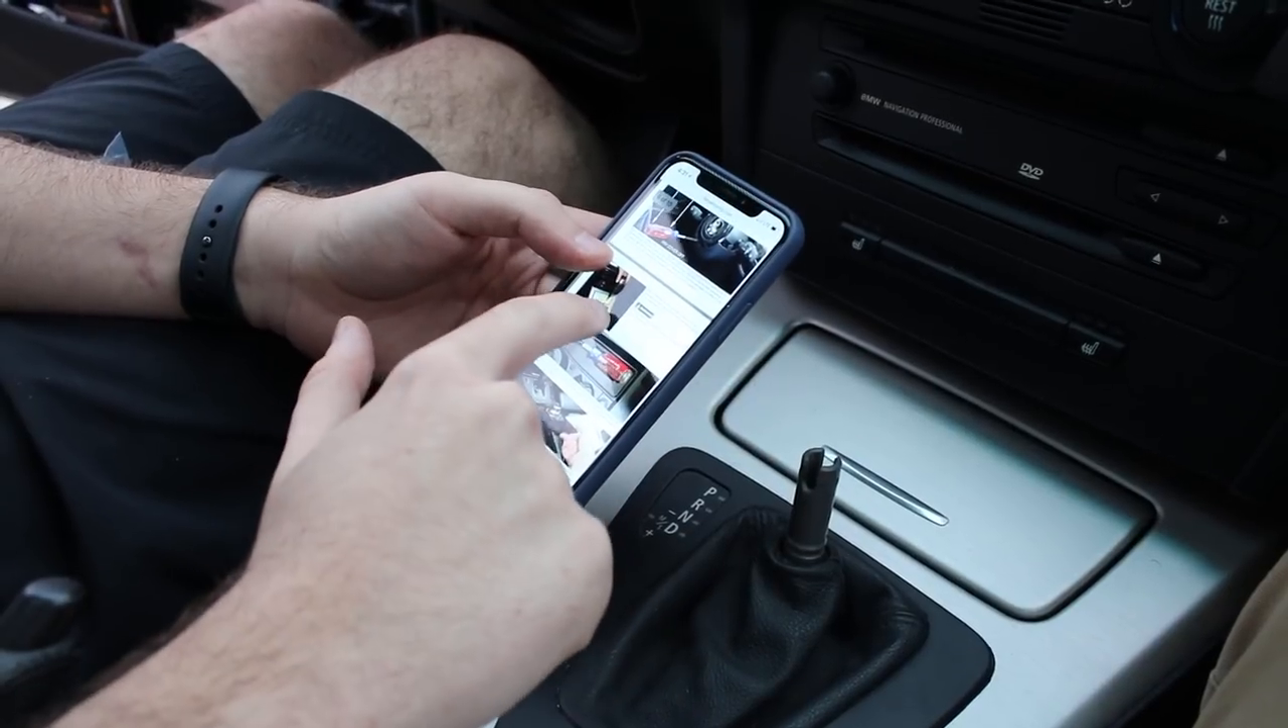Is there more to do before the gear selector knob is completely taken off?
No.